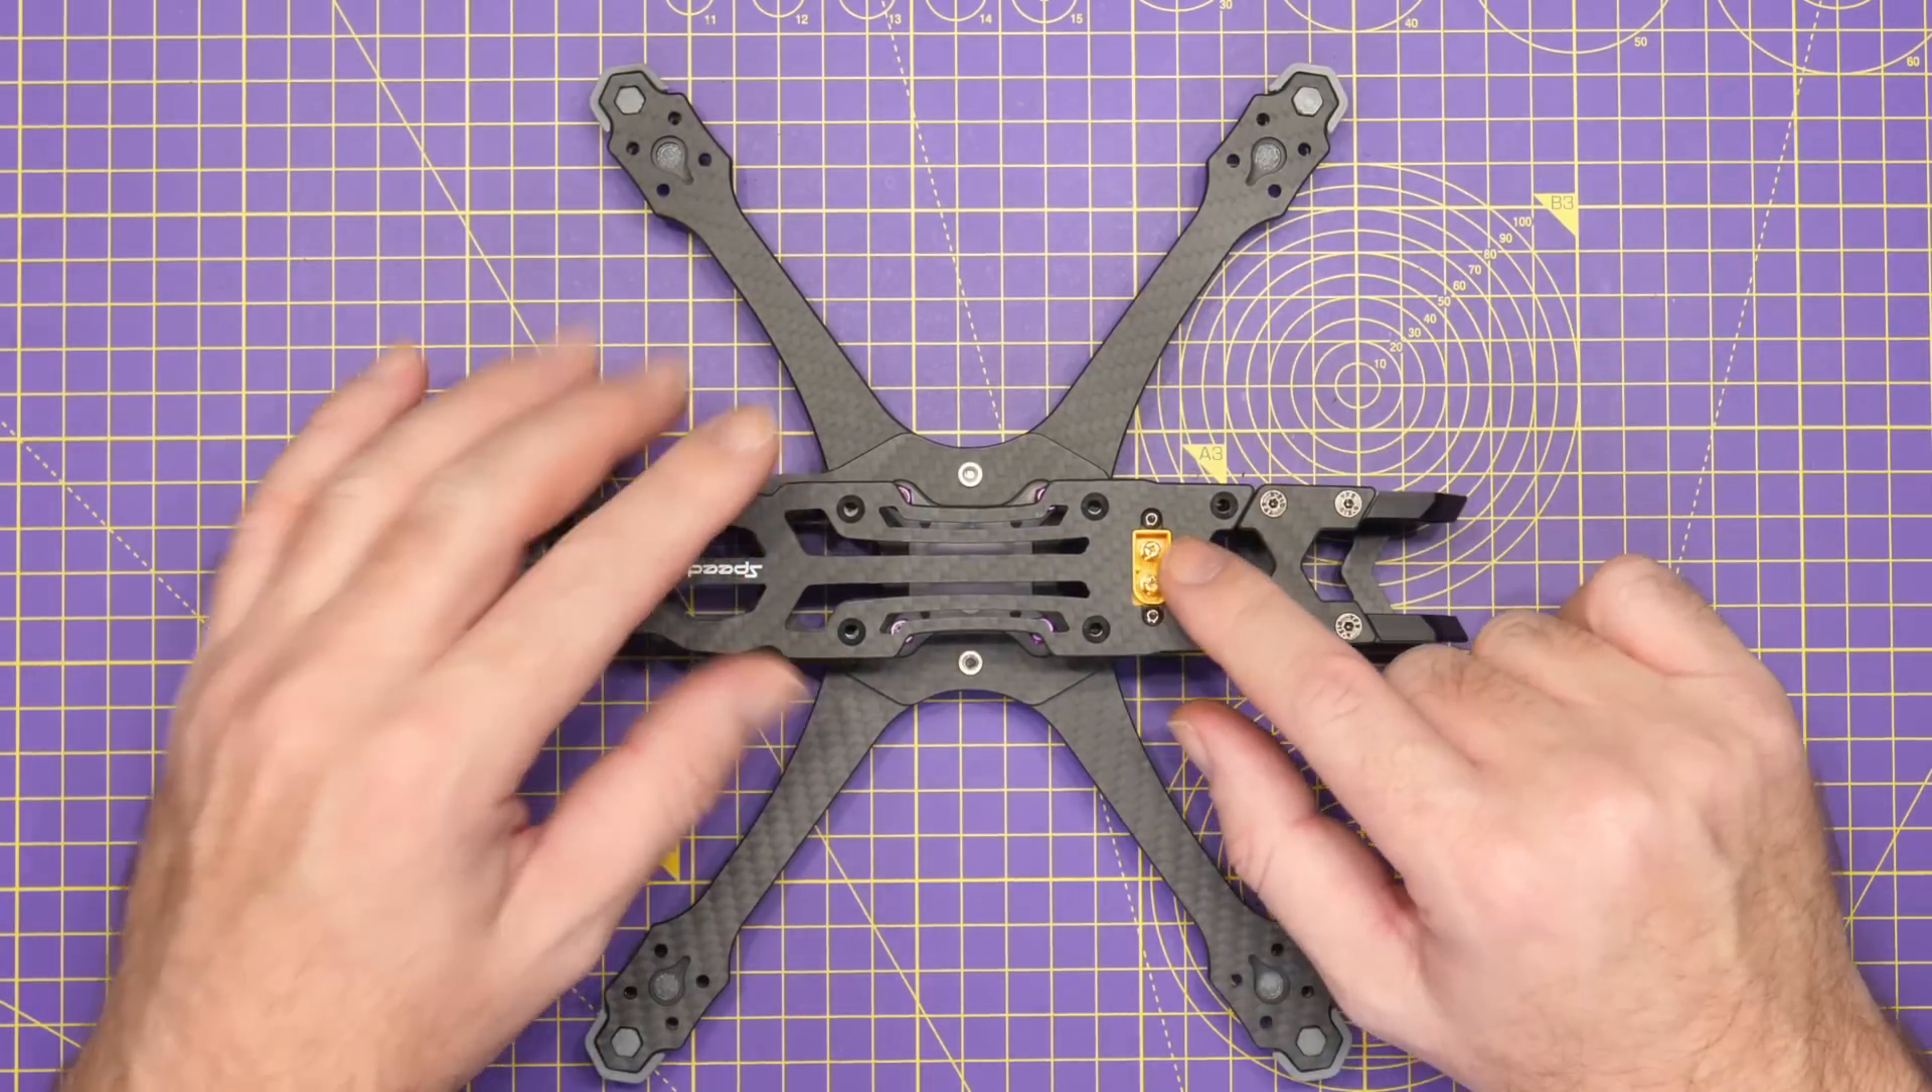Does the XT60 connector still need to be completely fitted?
No.